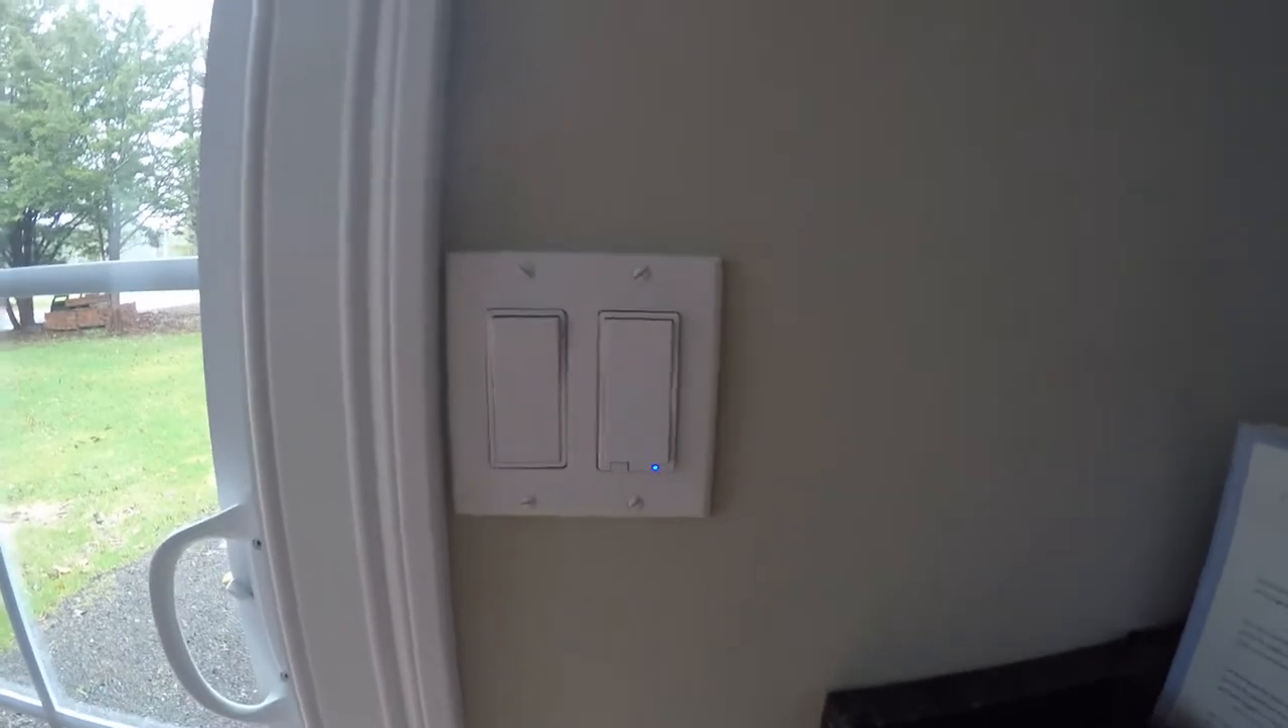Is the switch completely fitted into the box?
Yes.